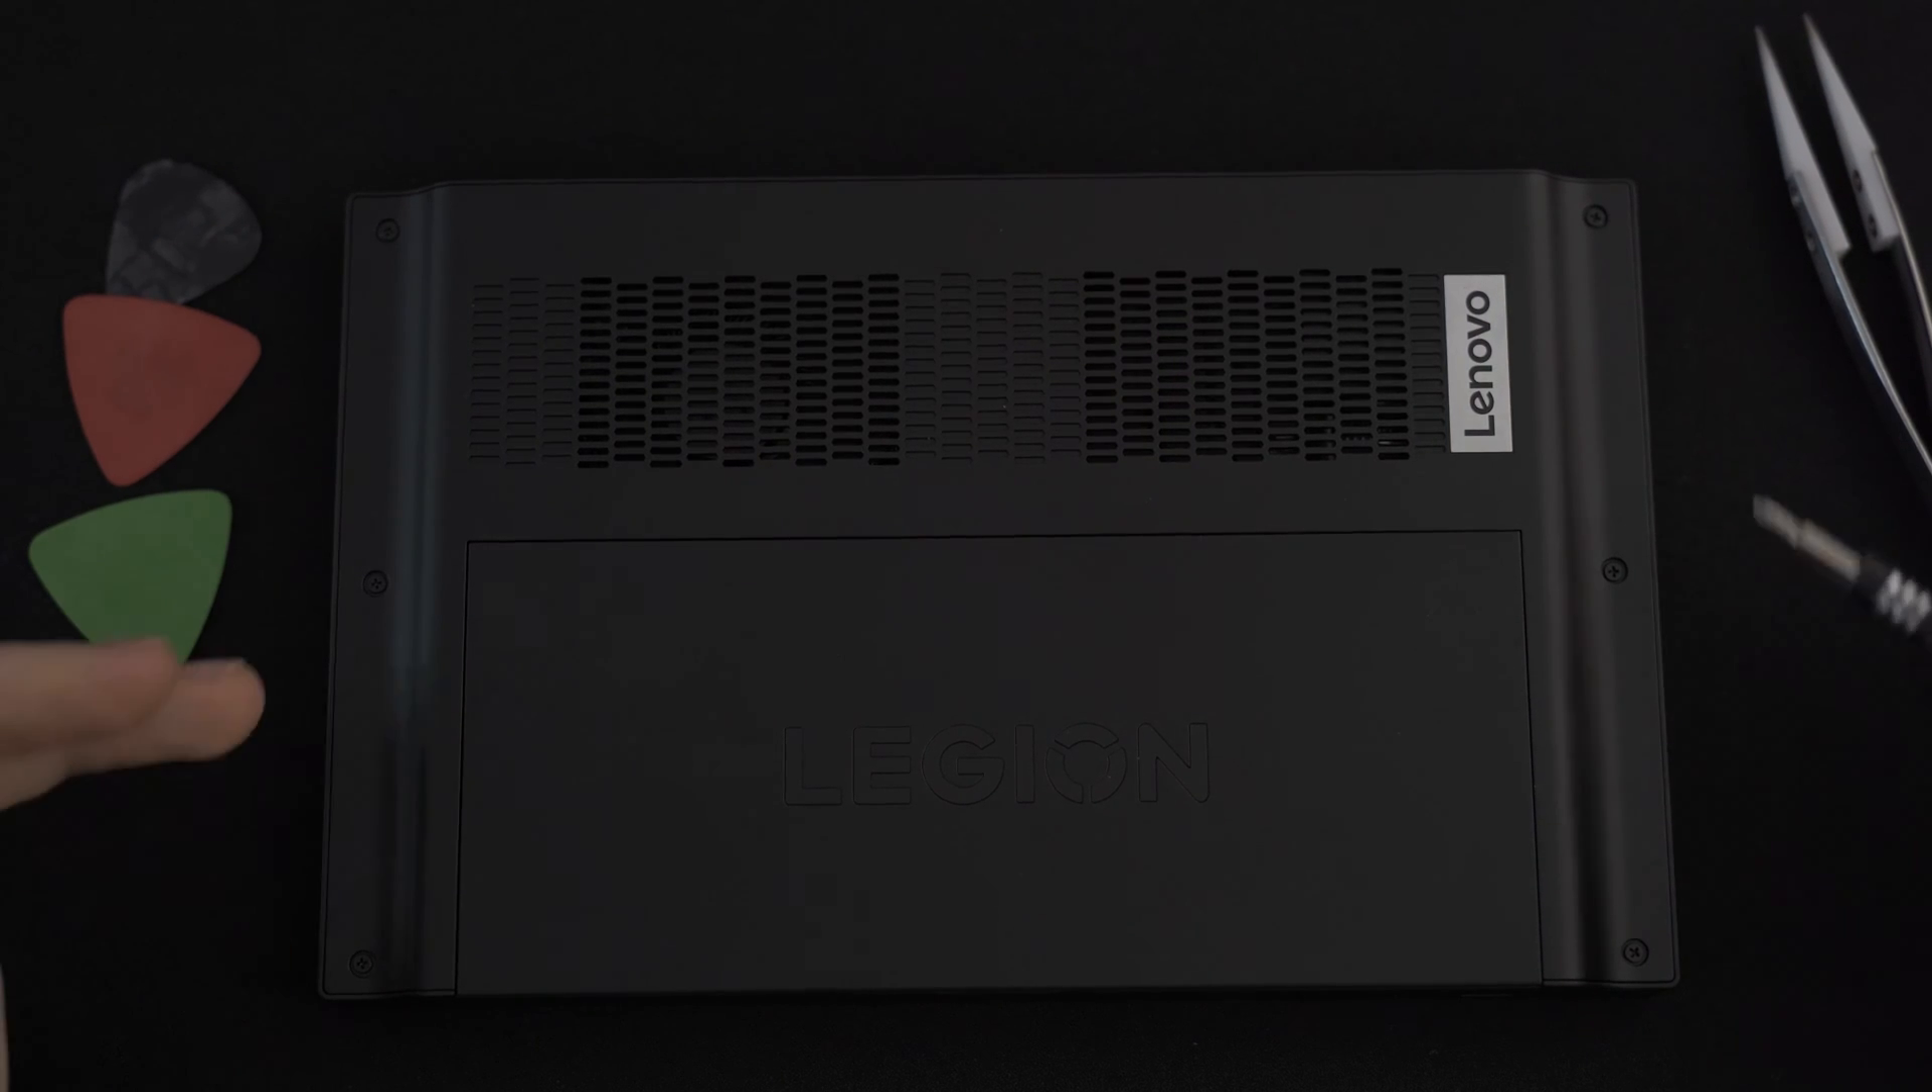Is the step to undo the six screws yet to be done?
Yes.